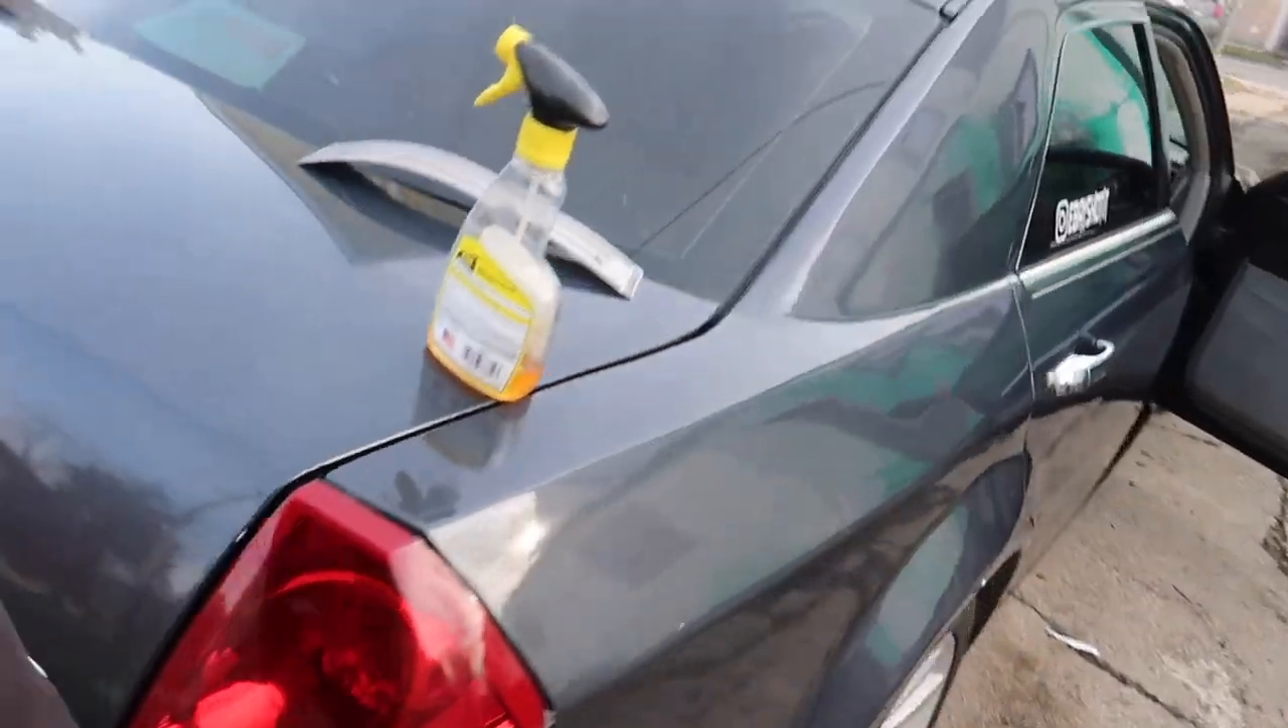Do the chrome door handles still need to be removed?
Yes.